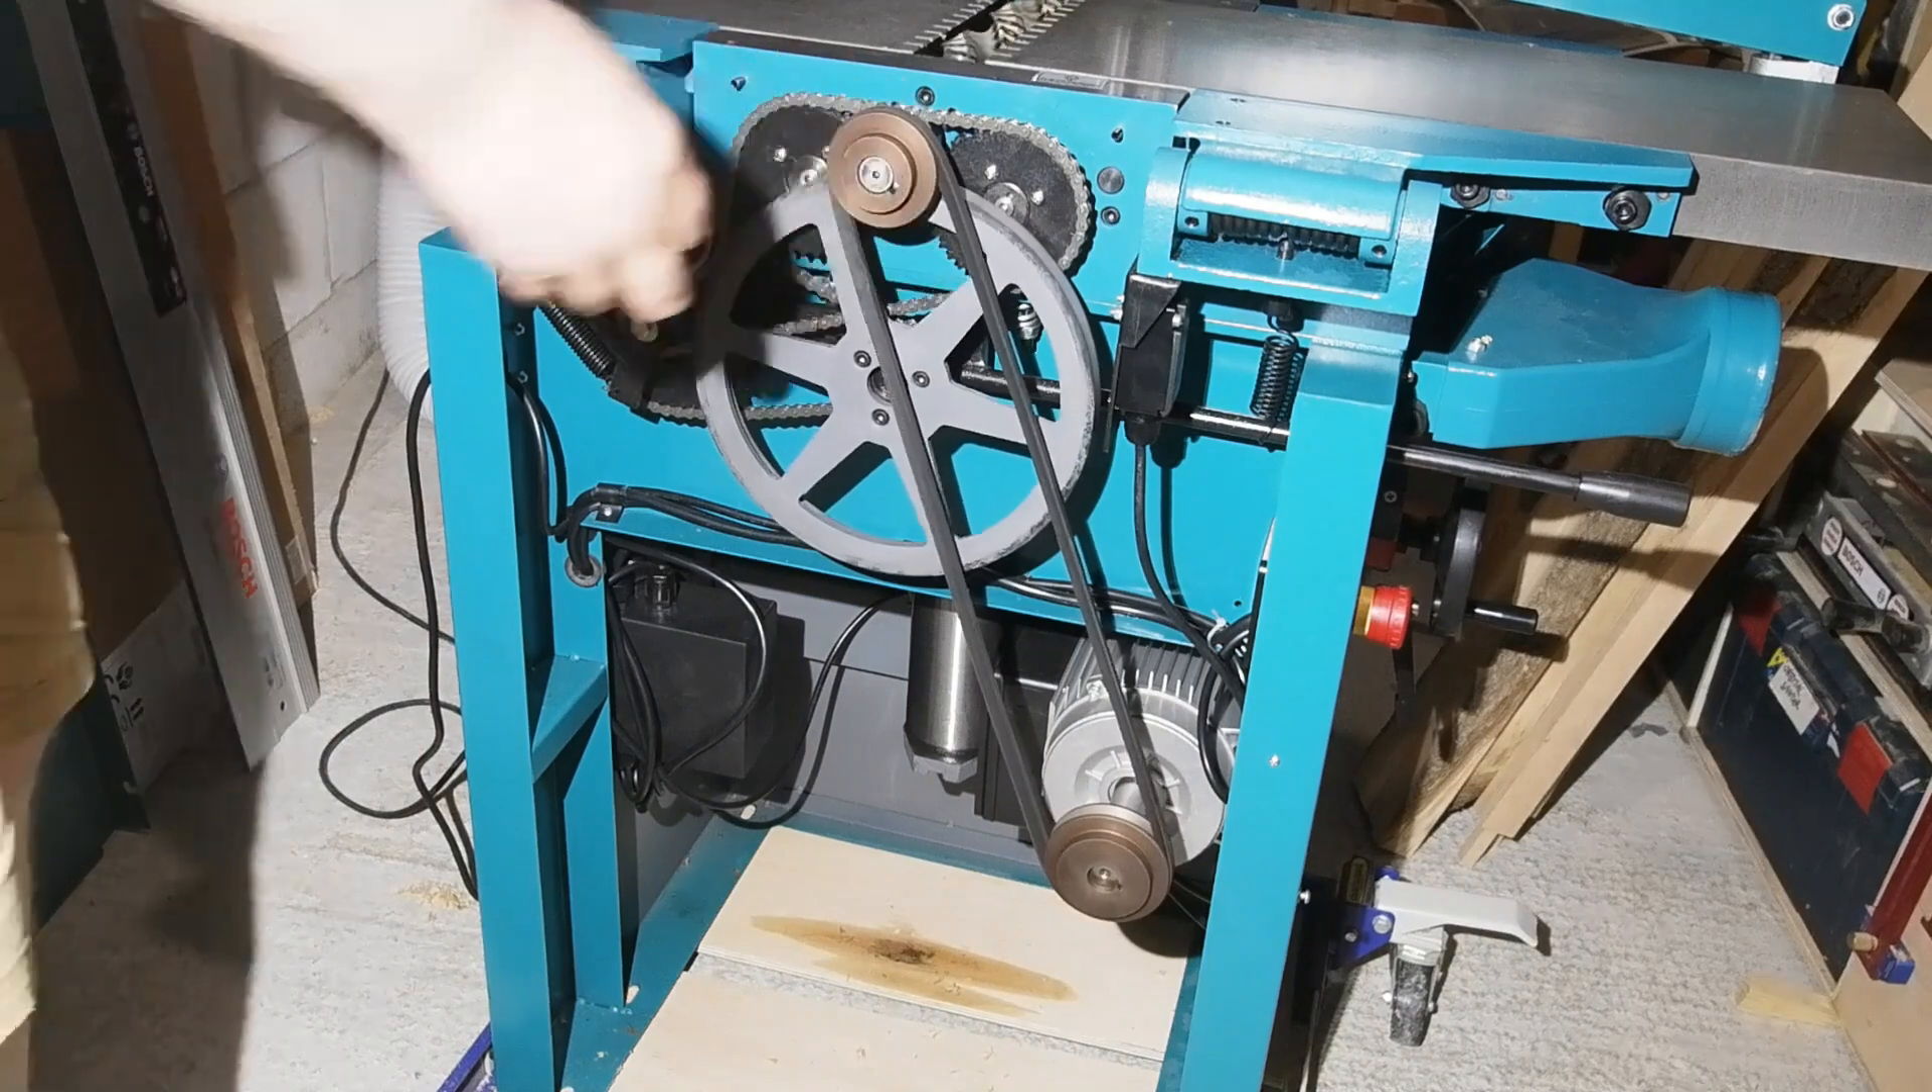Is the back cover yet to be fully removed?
No.